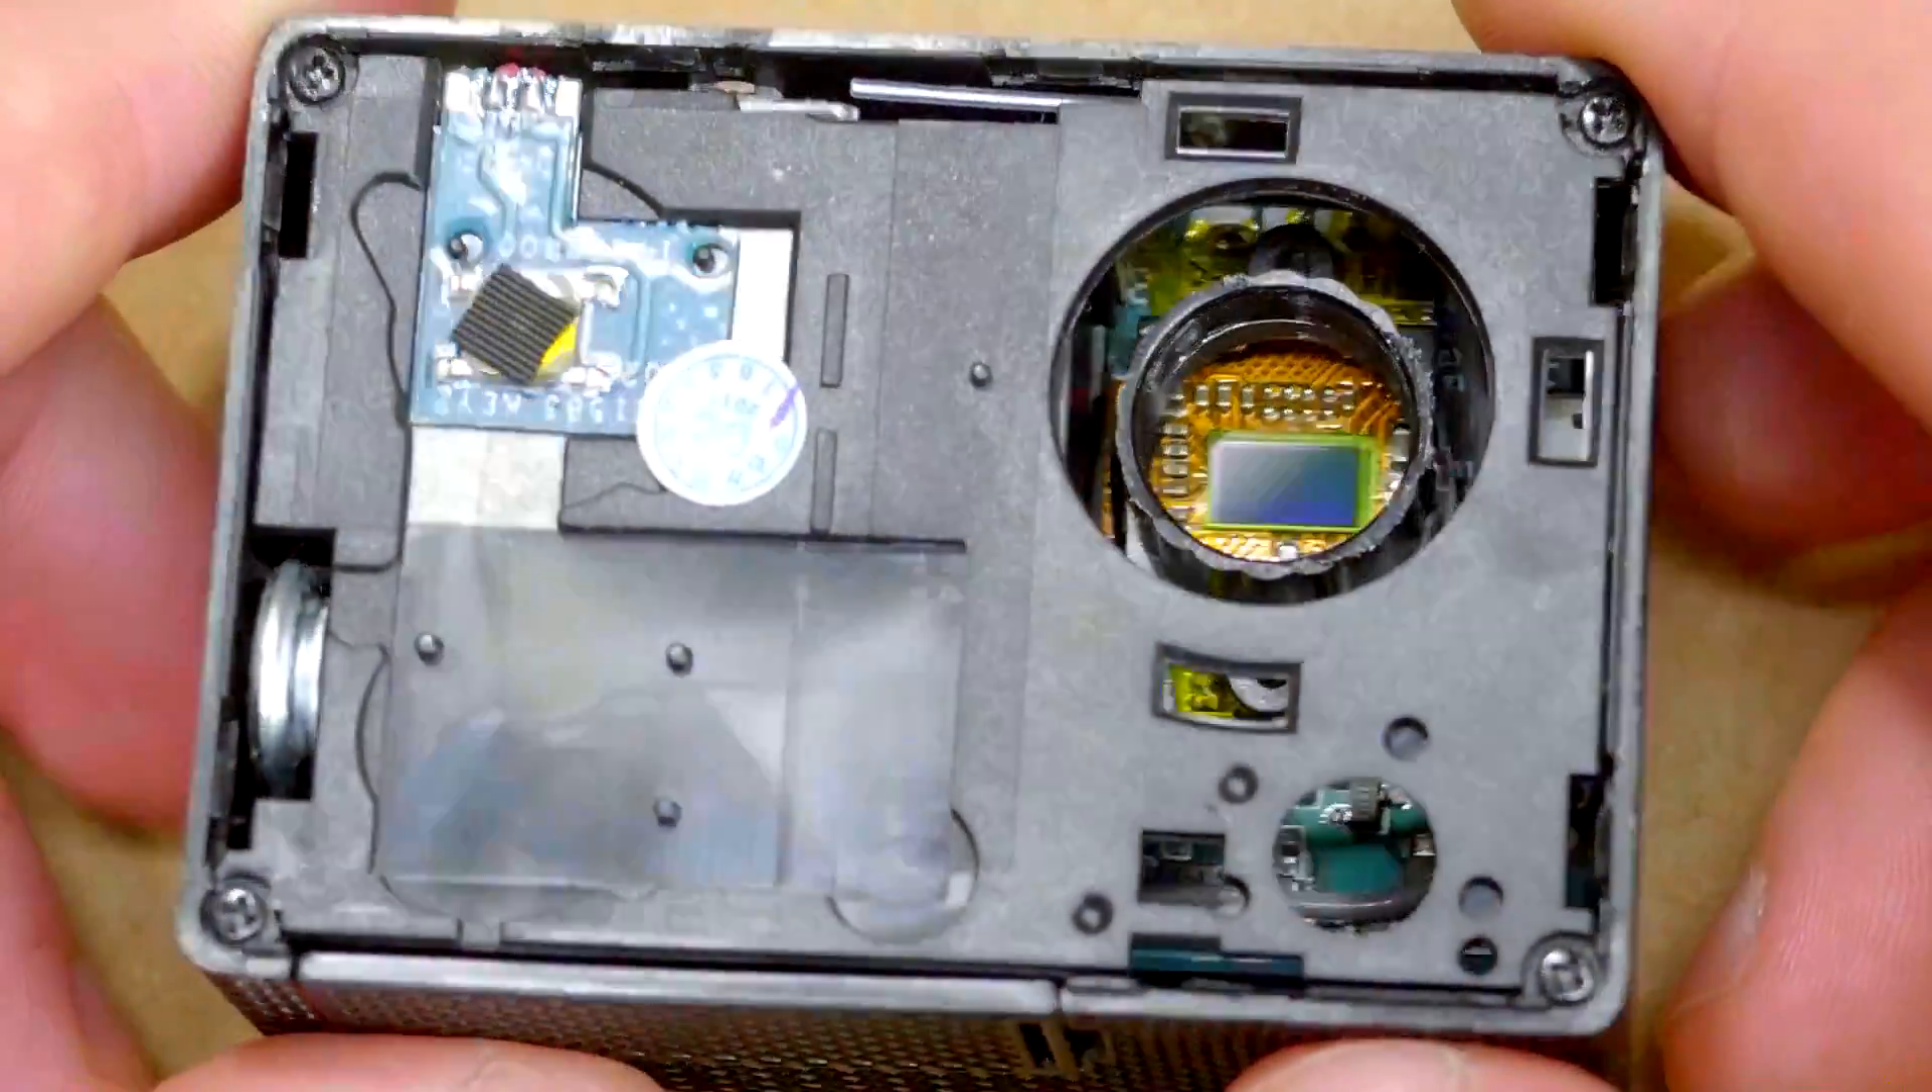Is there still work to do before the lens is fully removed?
No.